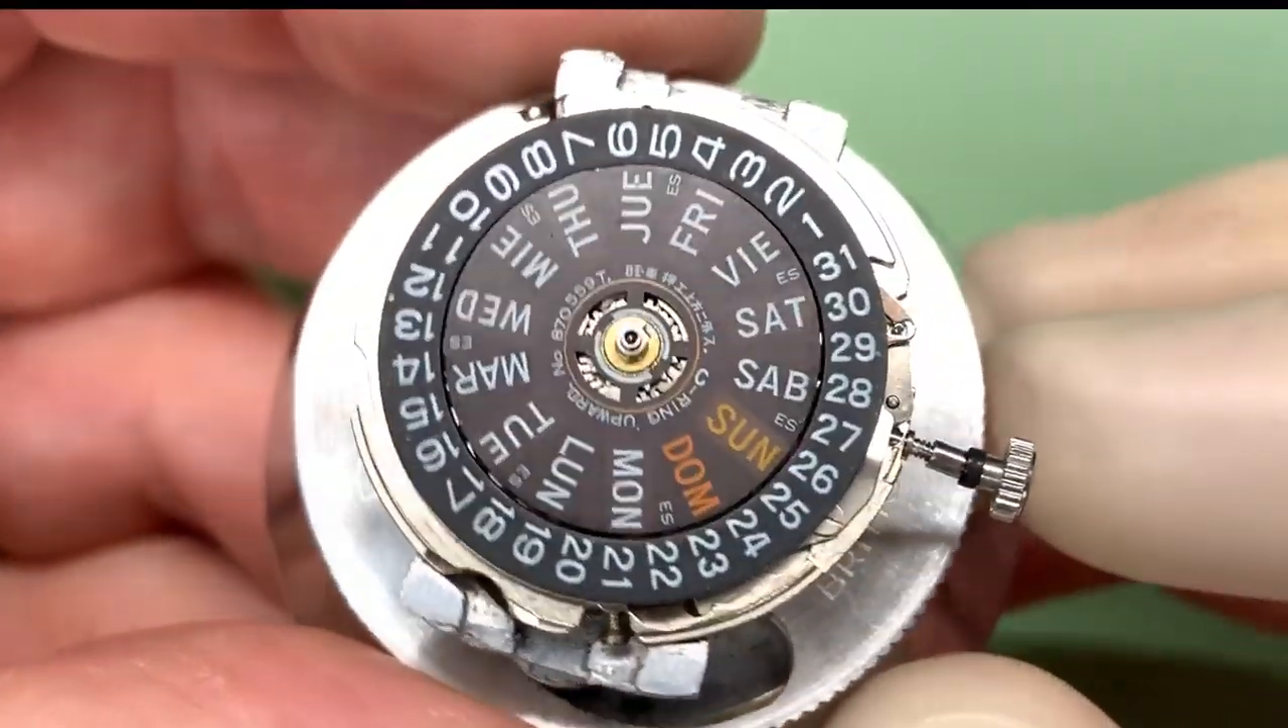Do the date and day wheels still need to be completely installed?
No.